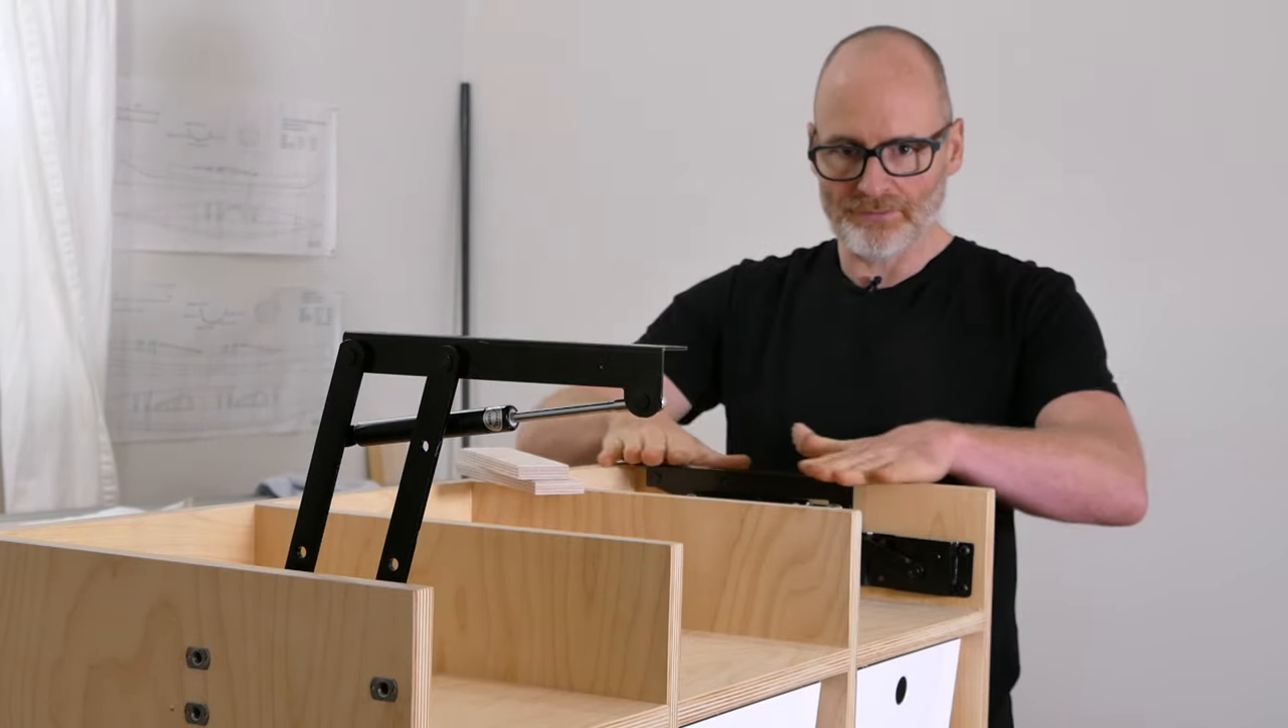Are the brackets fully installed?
Yes.